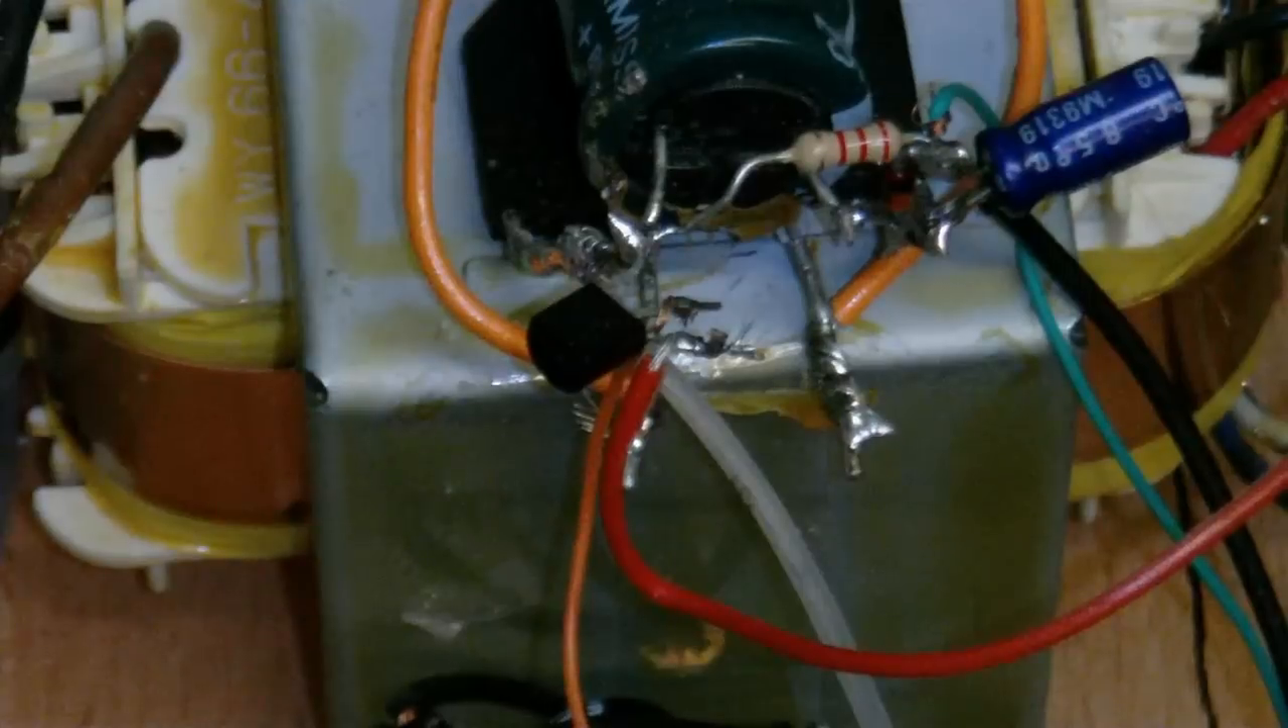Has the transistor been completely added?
Yes.